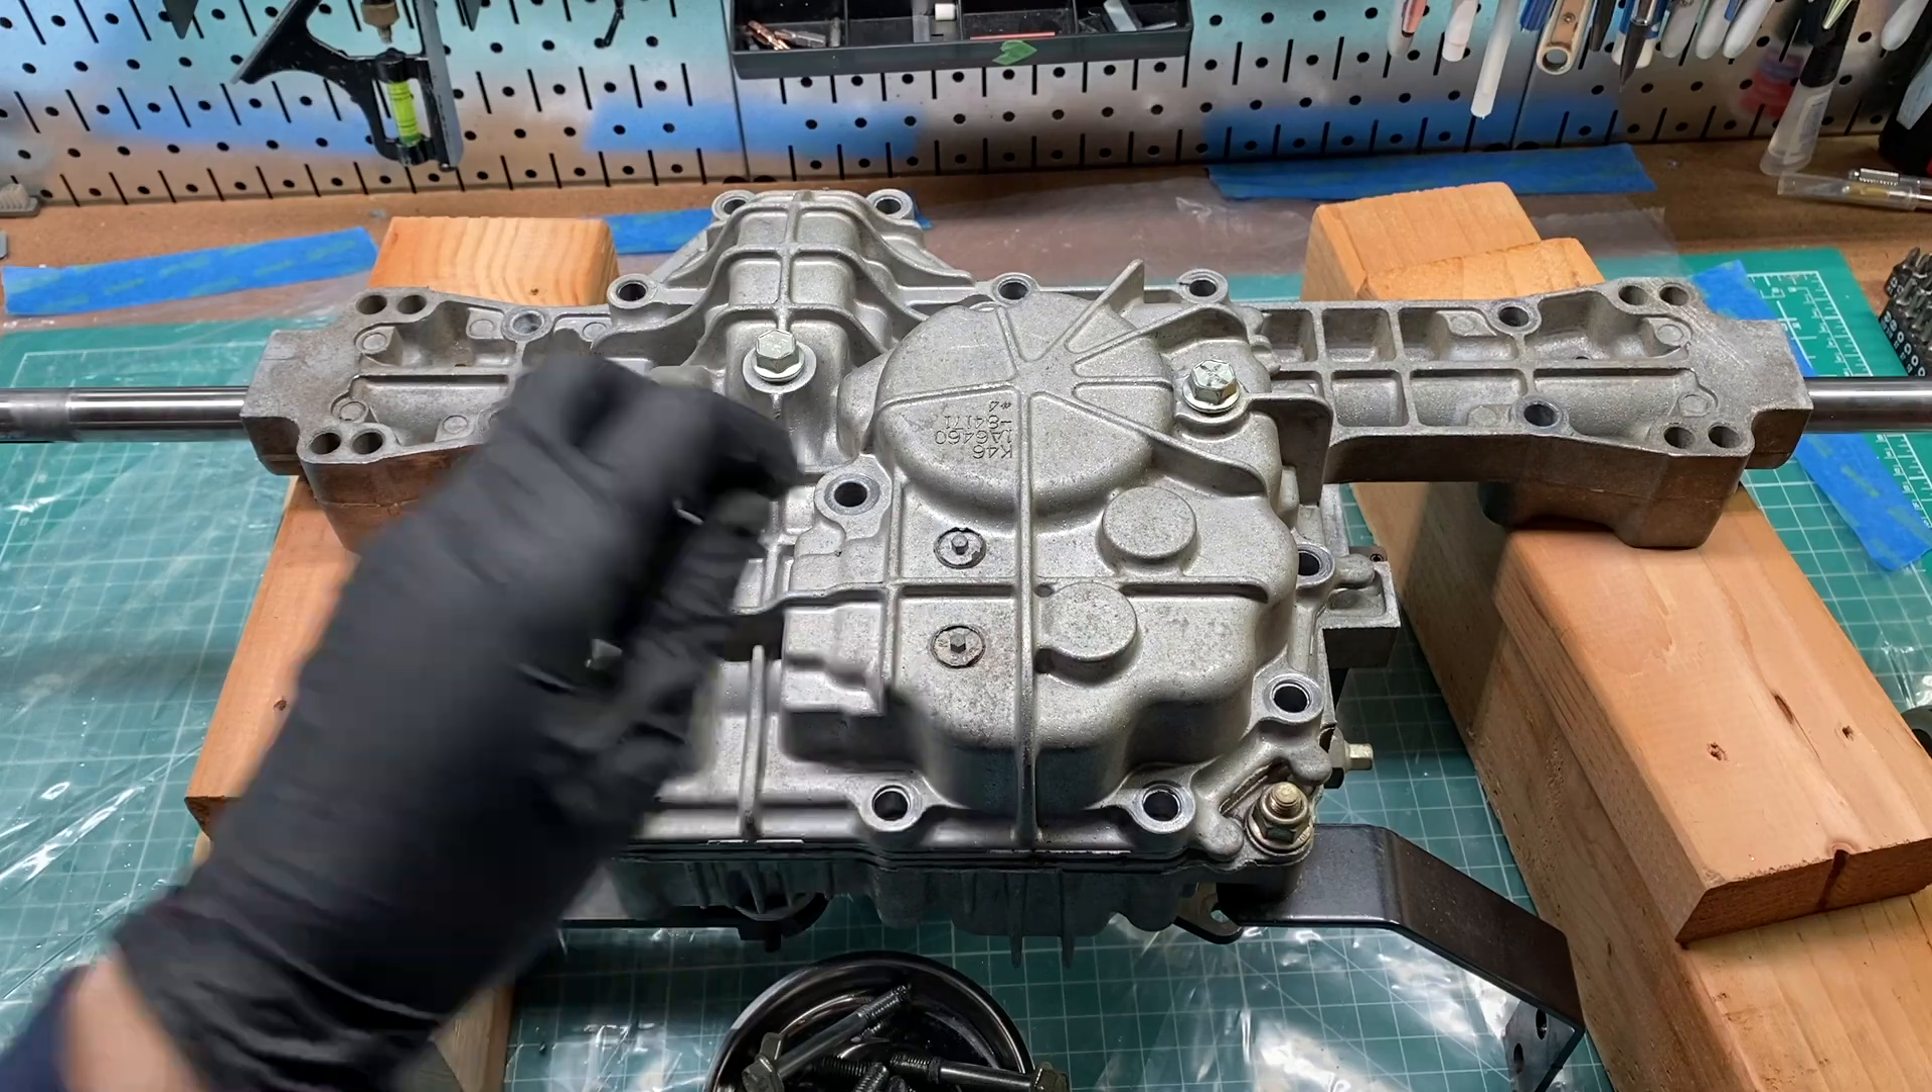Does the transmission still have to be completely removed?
No.